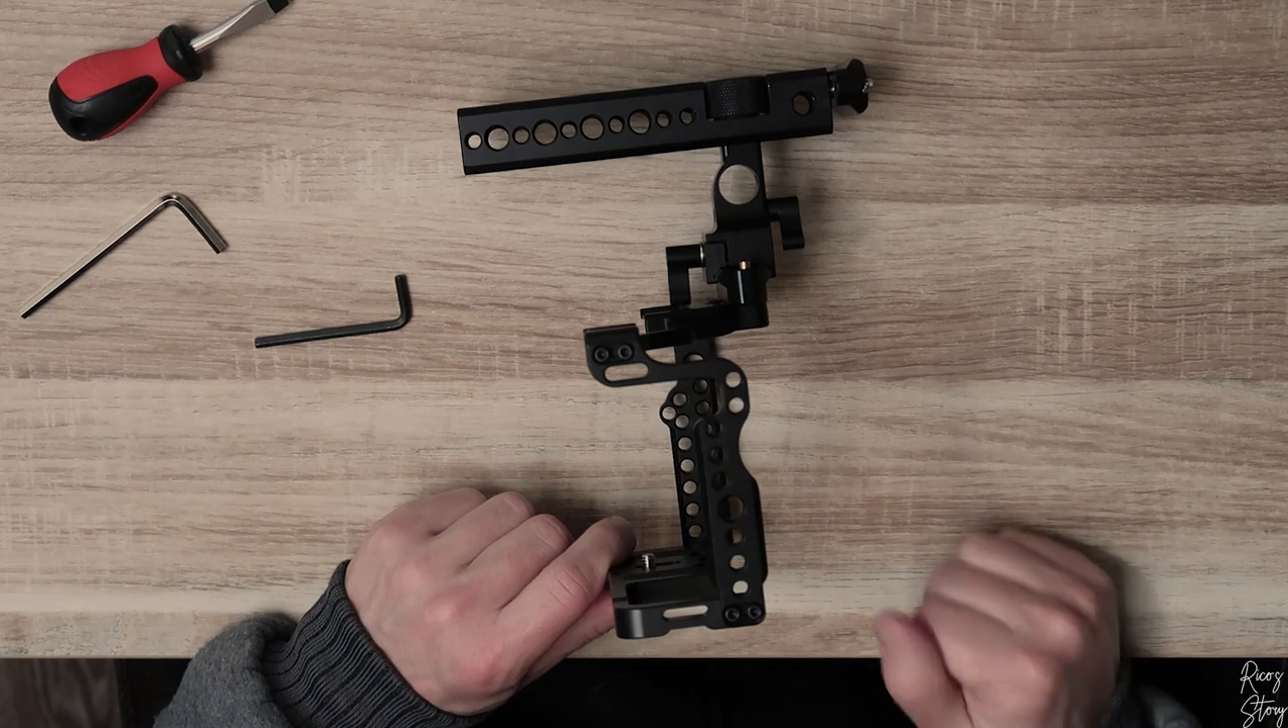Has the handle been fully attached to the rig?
Yes.